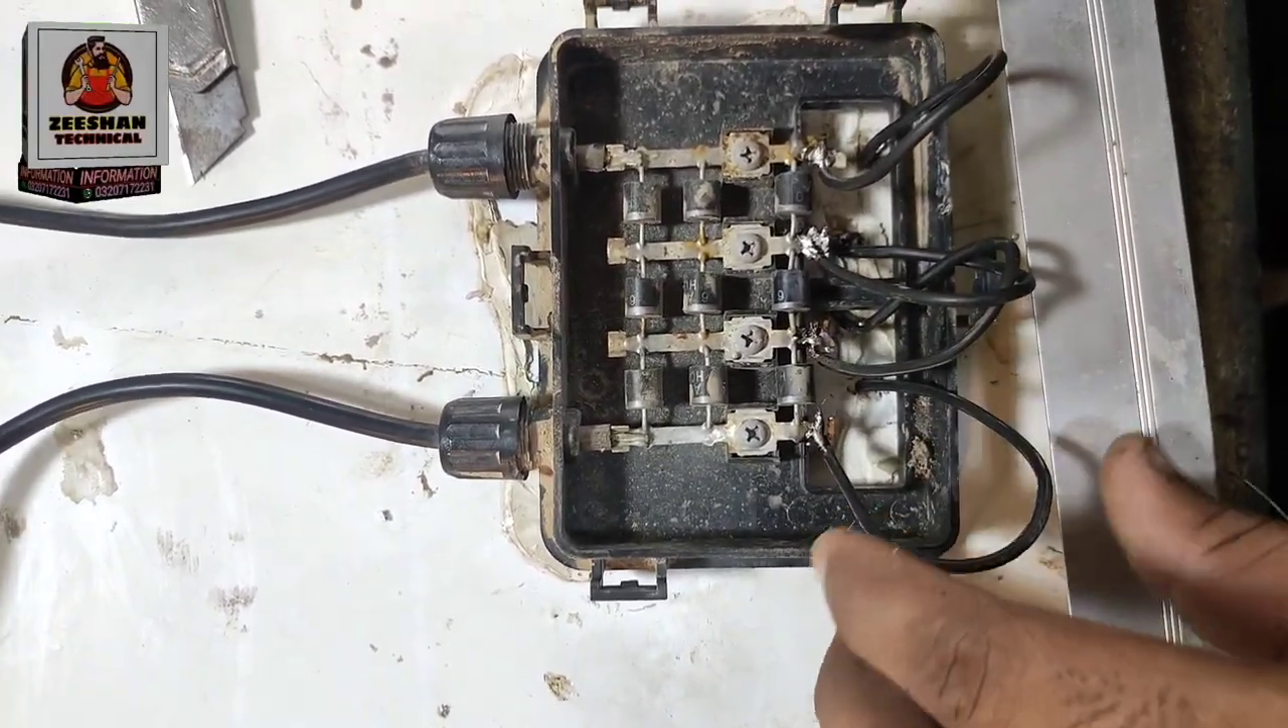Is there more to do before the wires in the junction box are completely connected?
No.